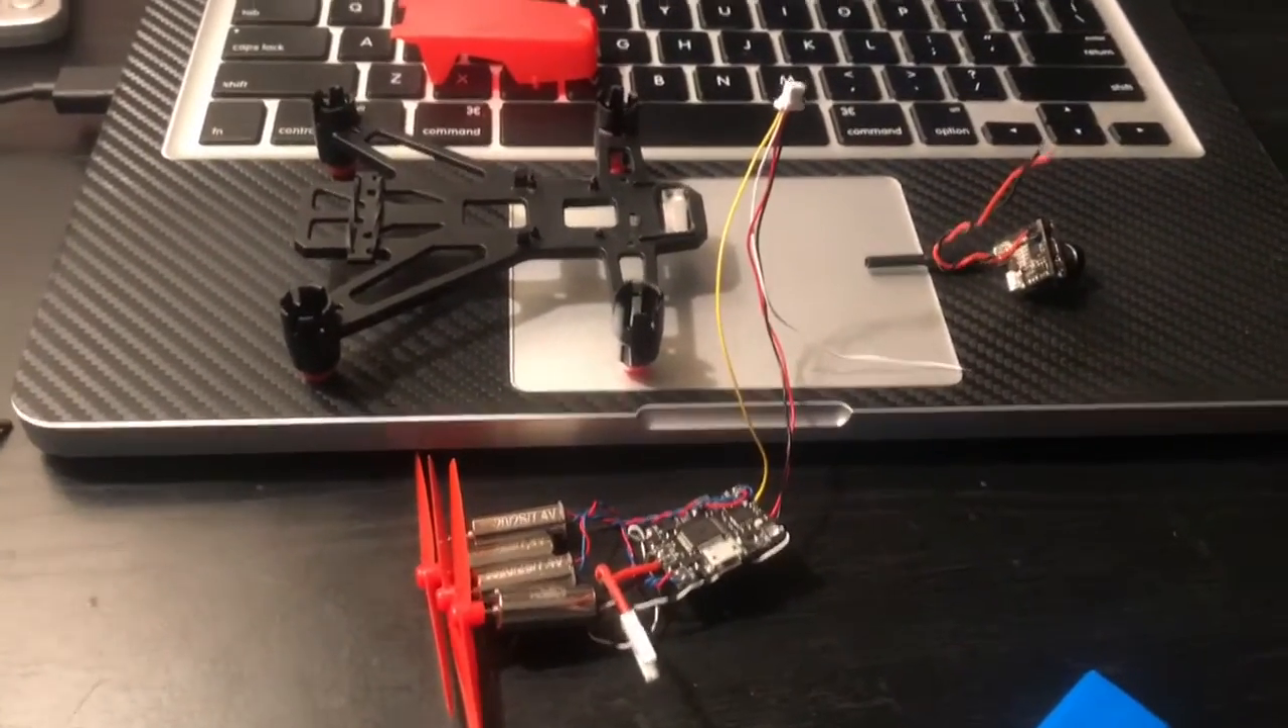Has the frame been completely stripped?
Yes.